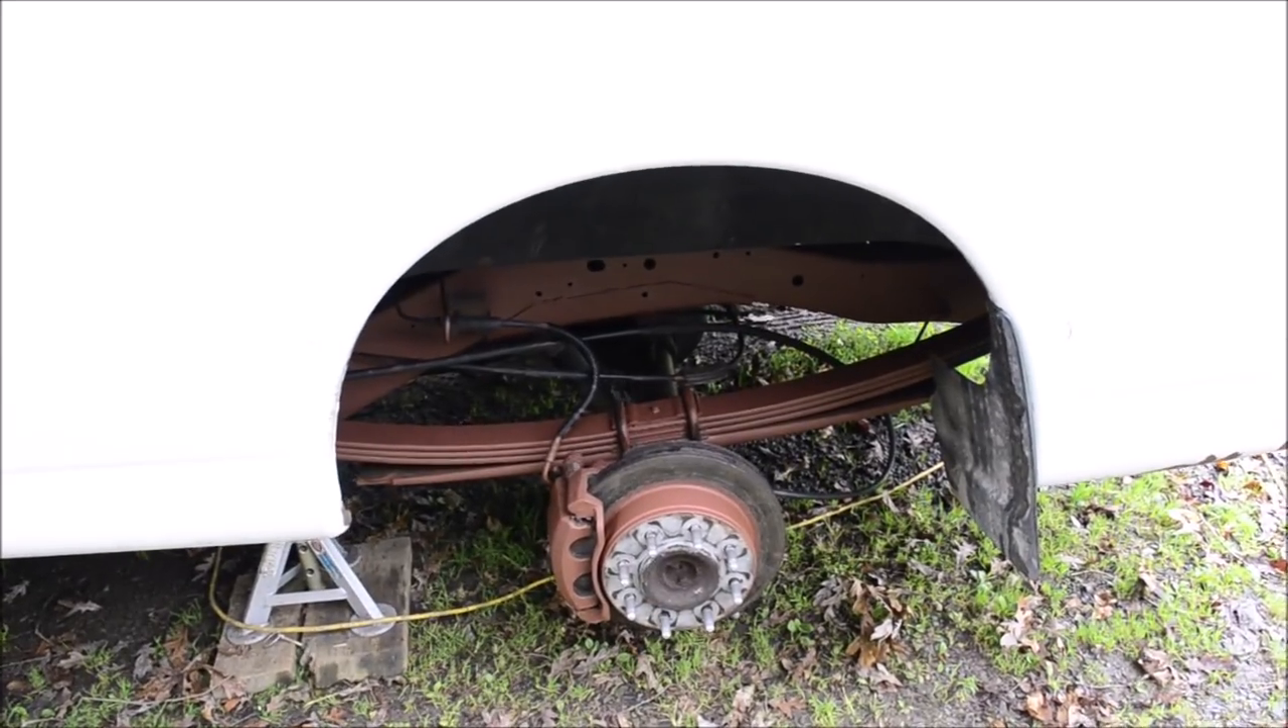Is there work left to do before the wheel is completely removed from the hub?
No.